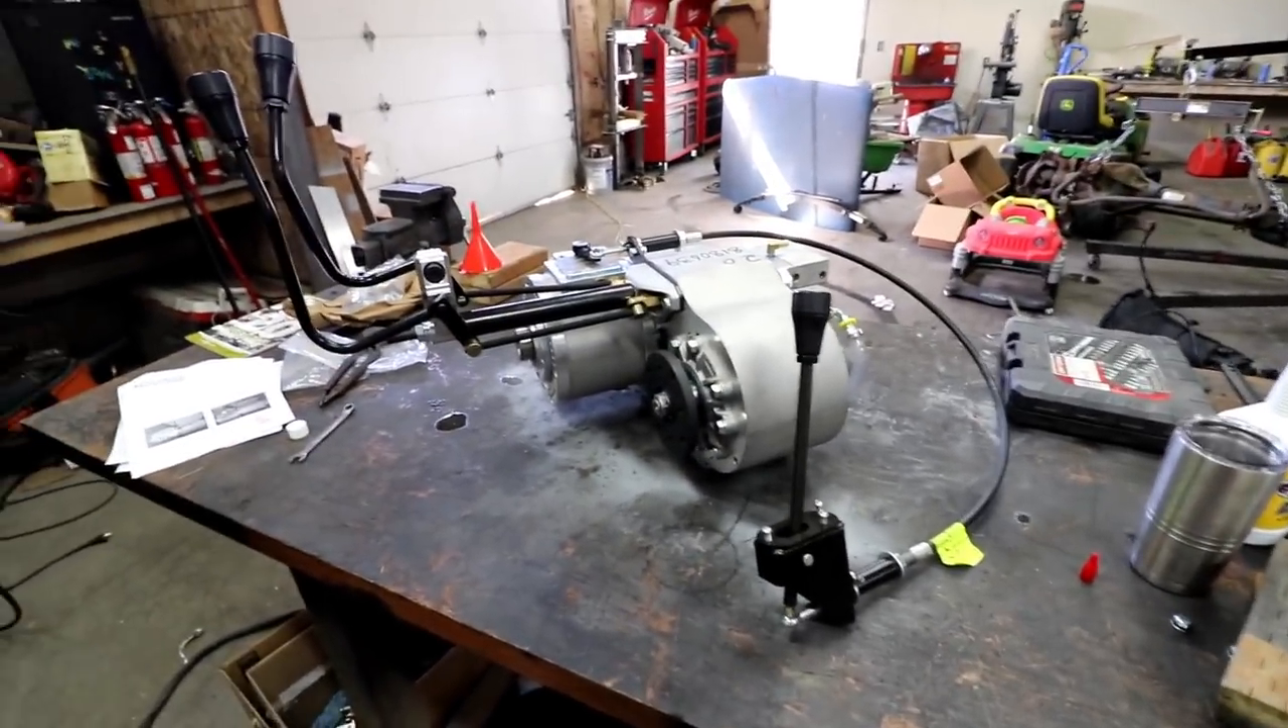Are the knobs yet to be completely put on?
No.